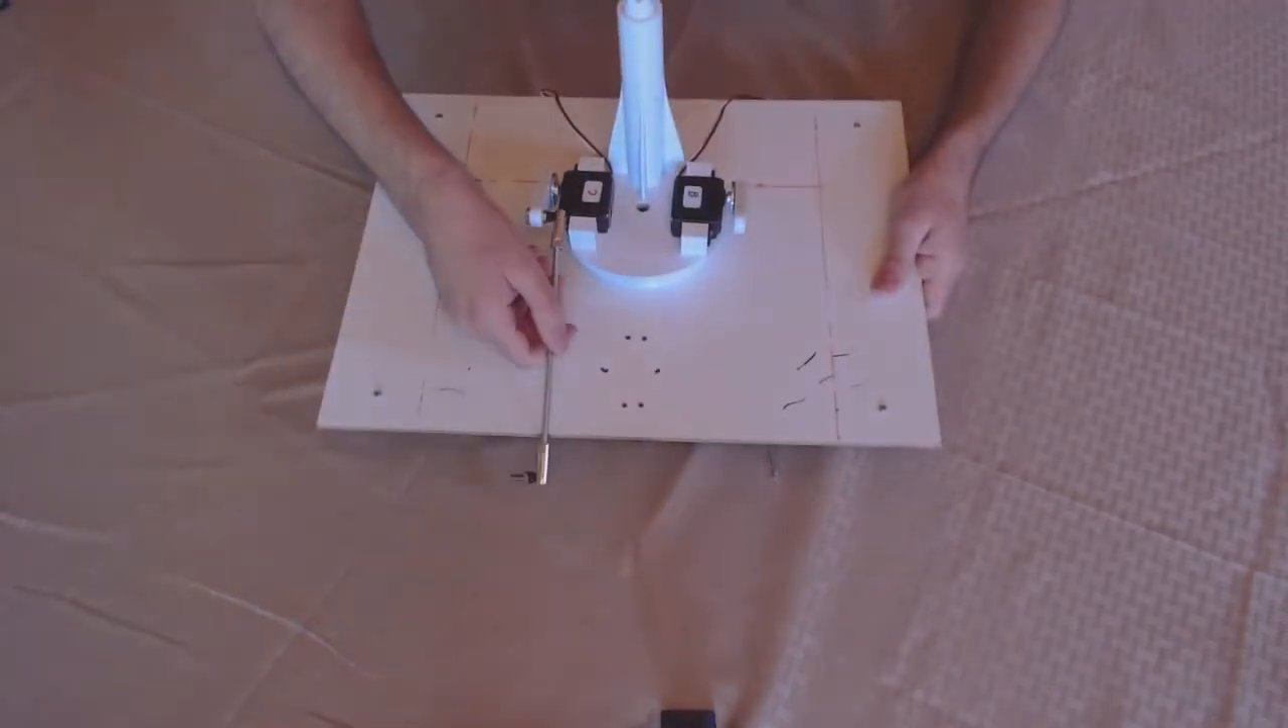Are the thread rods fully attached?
No.